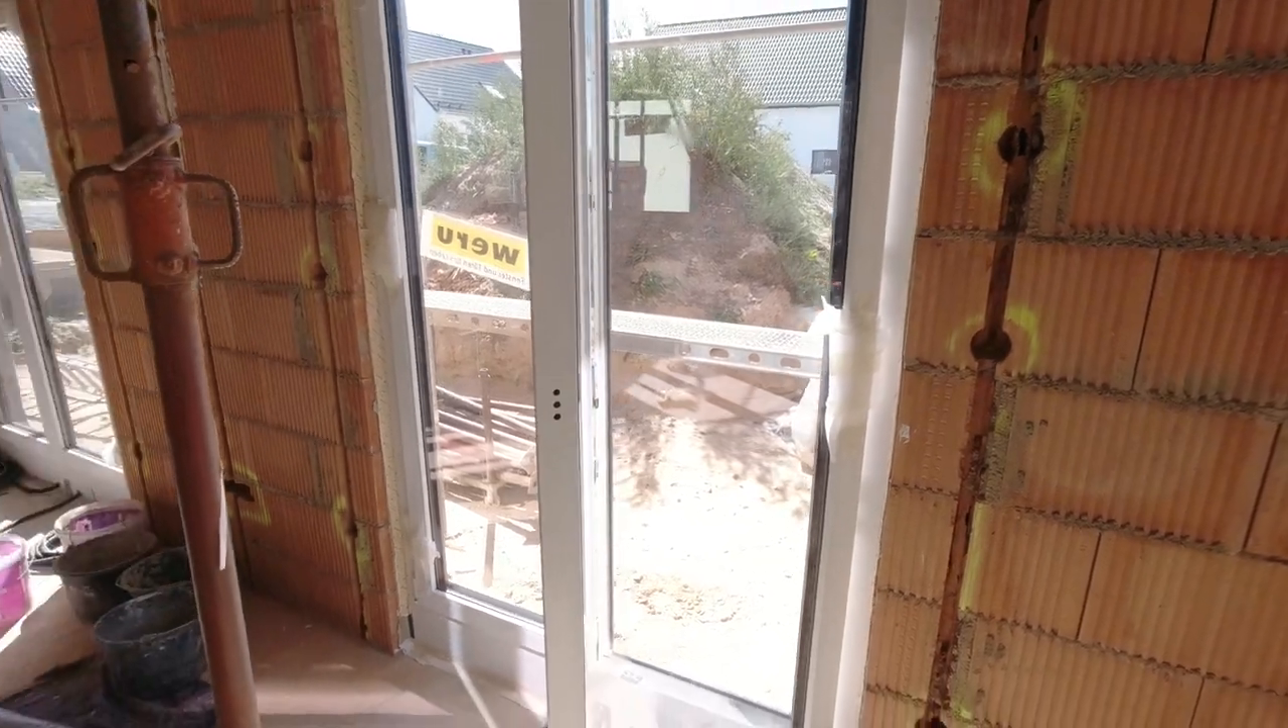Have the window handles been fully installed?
No.